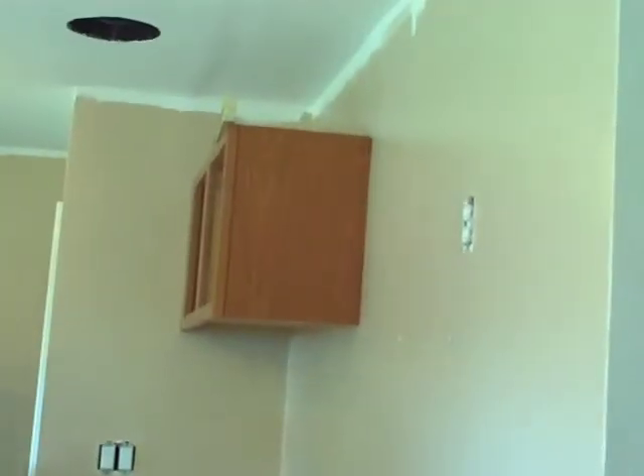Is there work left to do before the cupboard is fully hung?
No.